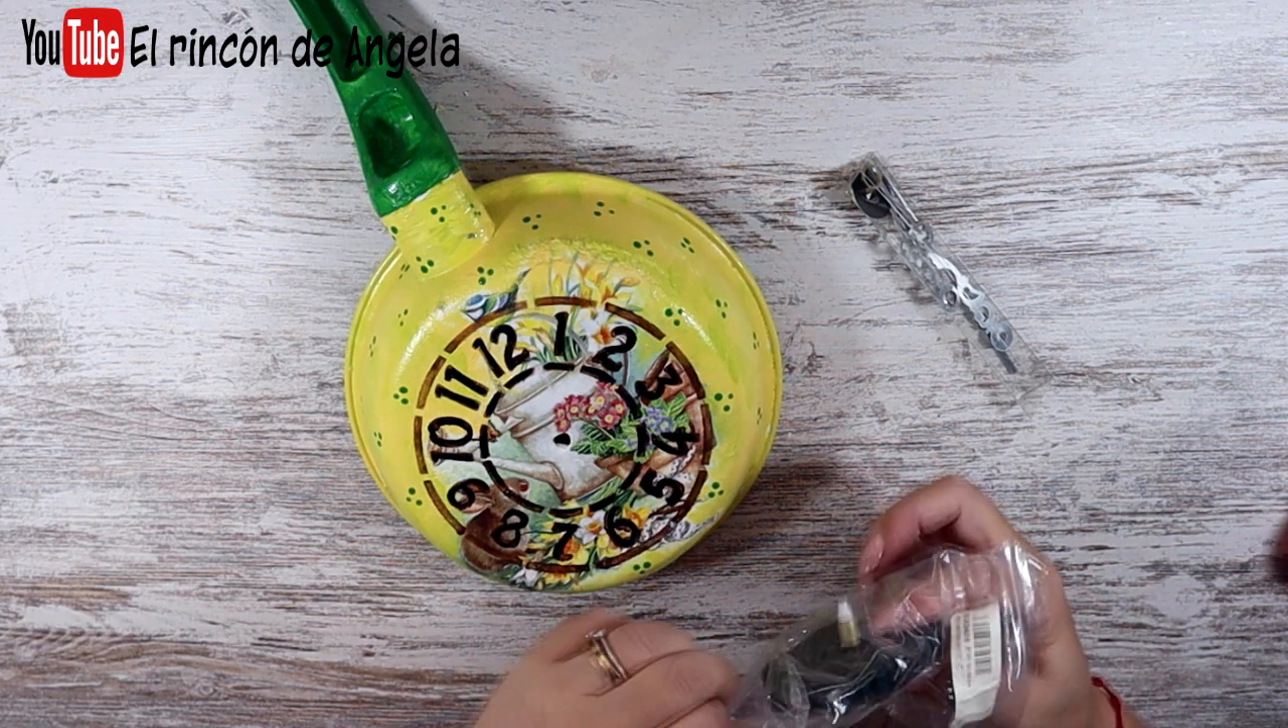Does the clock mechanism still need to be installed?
Yes.